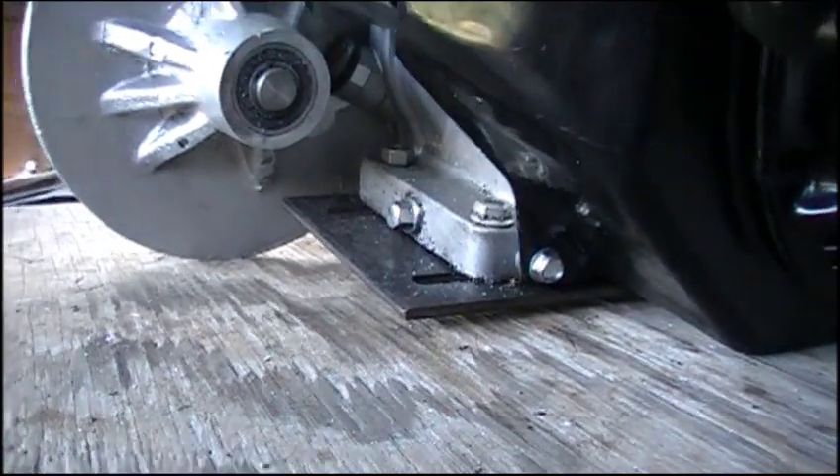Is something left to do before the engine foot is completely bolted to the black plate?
No.